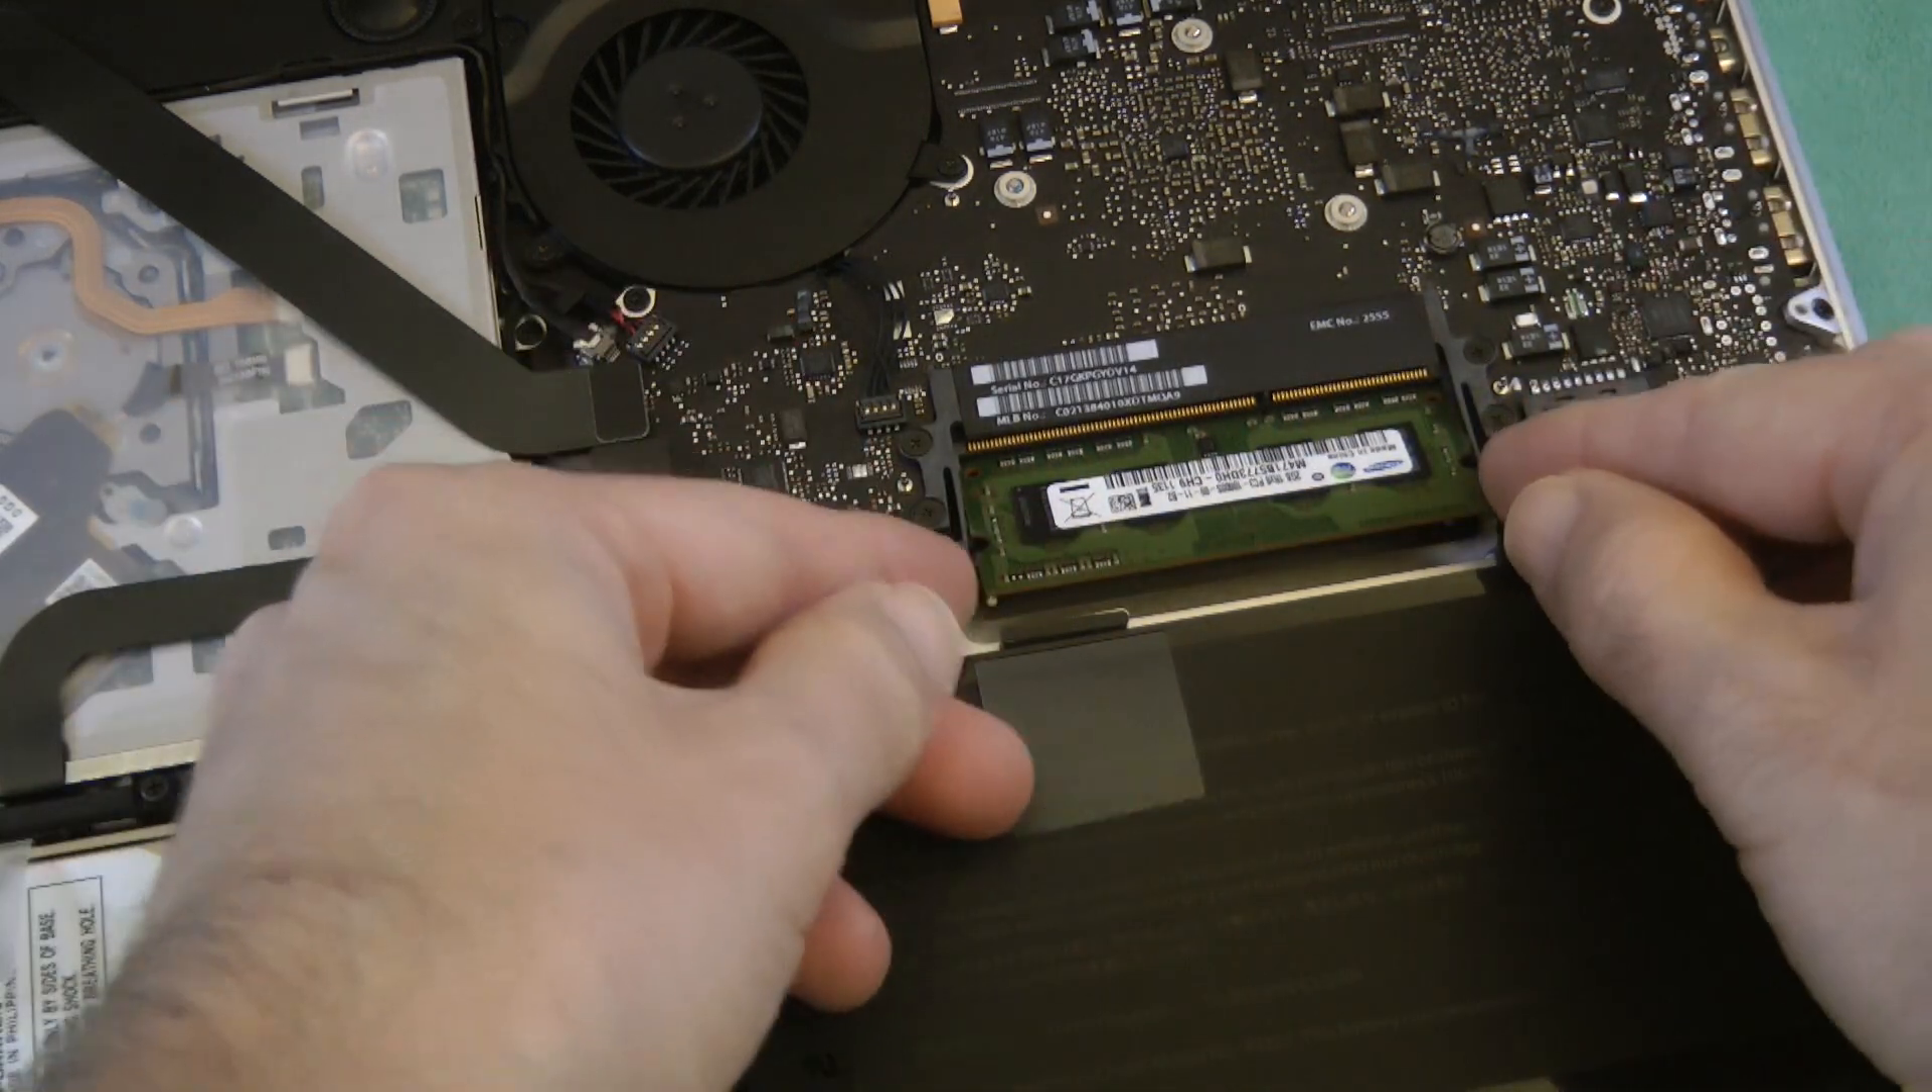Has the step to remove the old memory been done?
No.